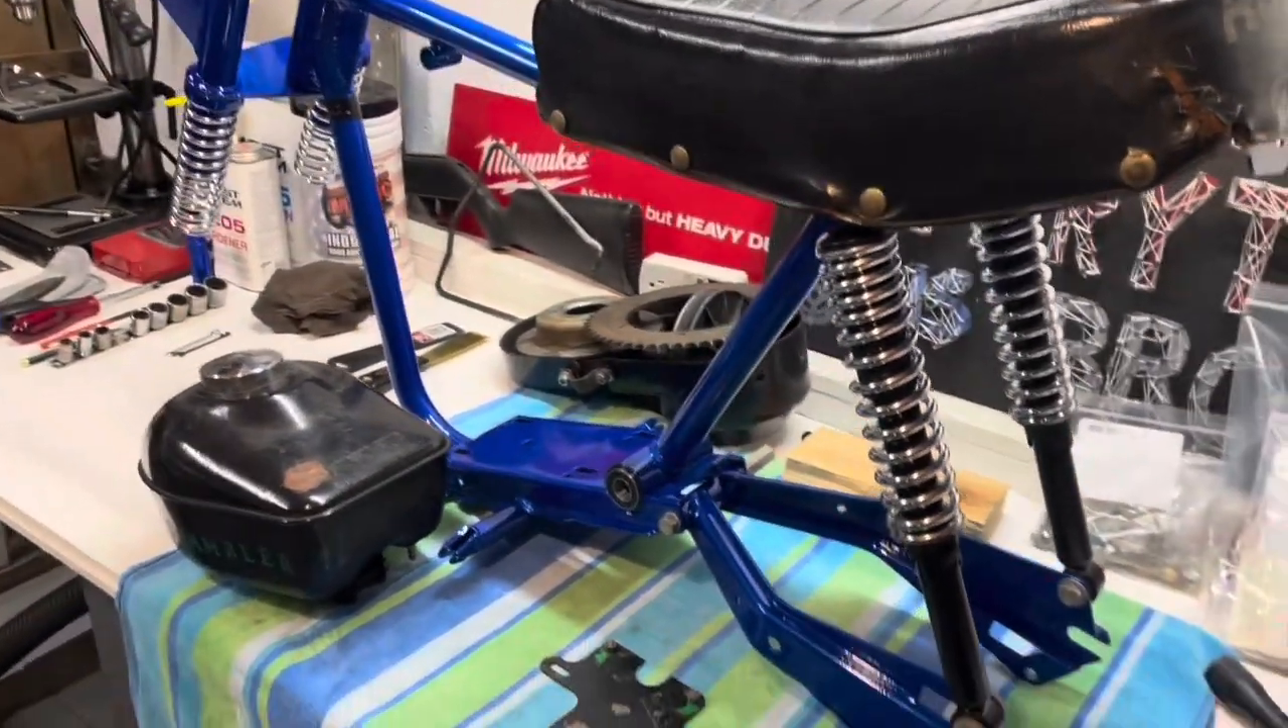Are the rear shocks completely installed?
Yes.